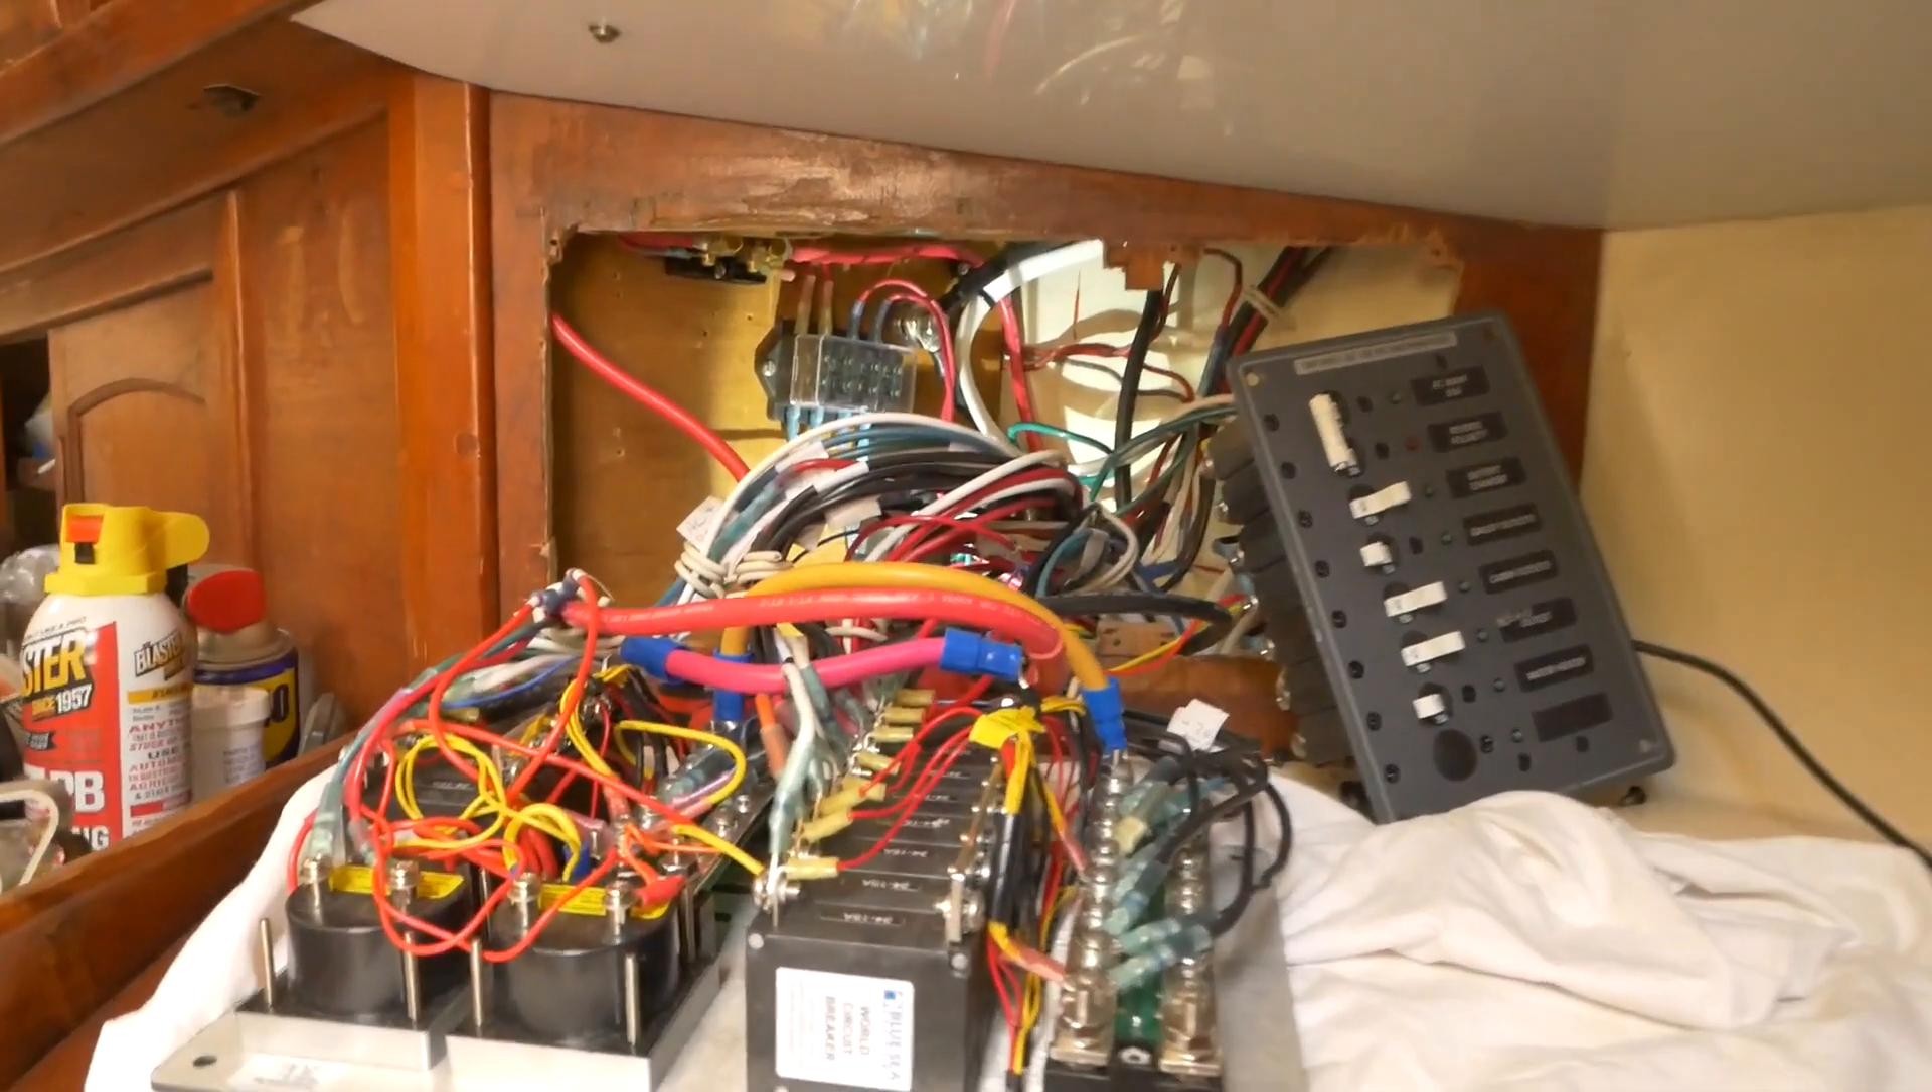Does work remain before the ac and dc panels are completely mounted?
Yes.